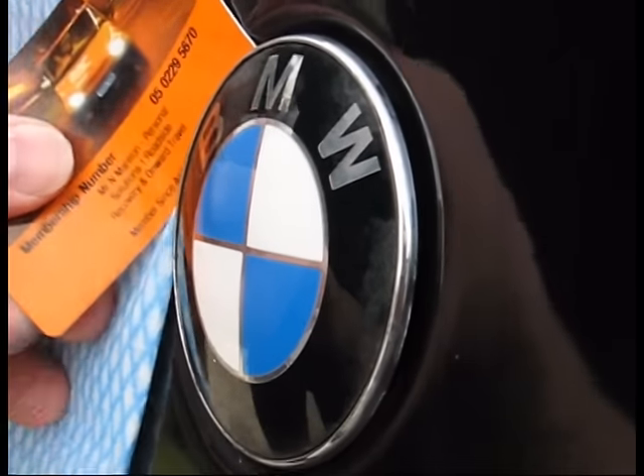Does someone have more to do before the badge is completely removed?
Yes.